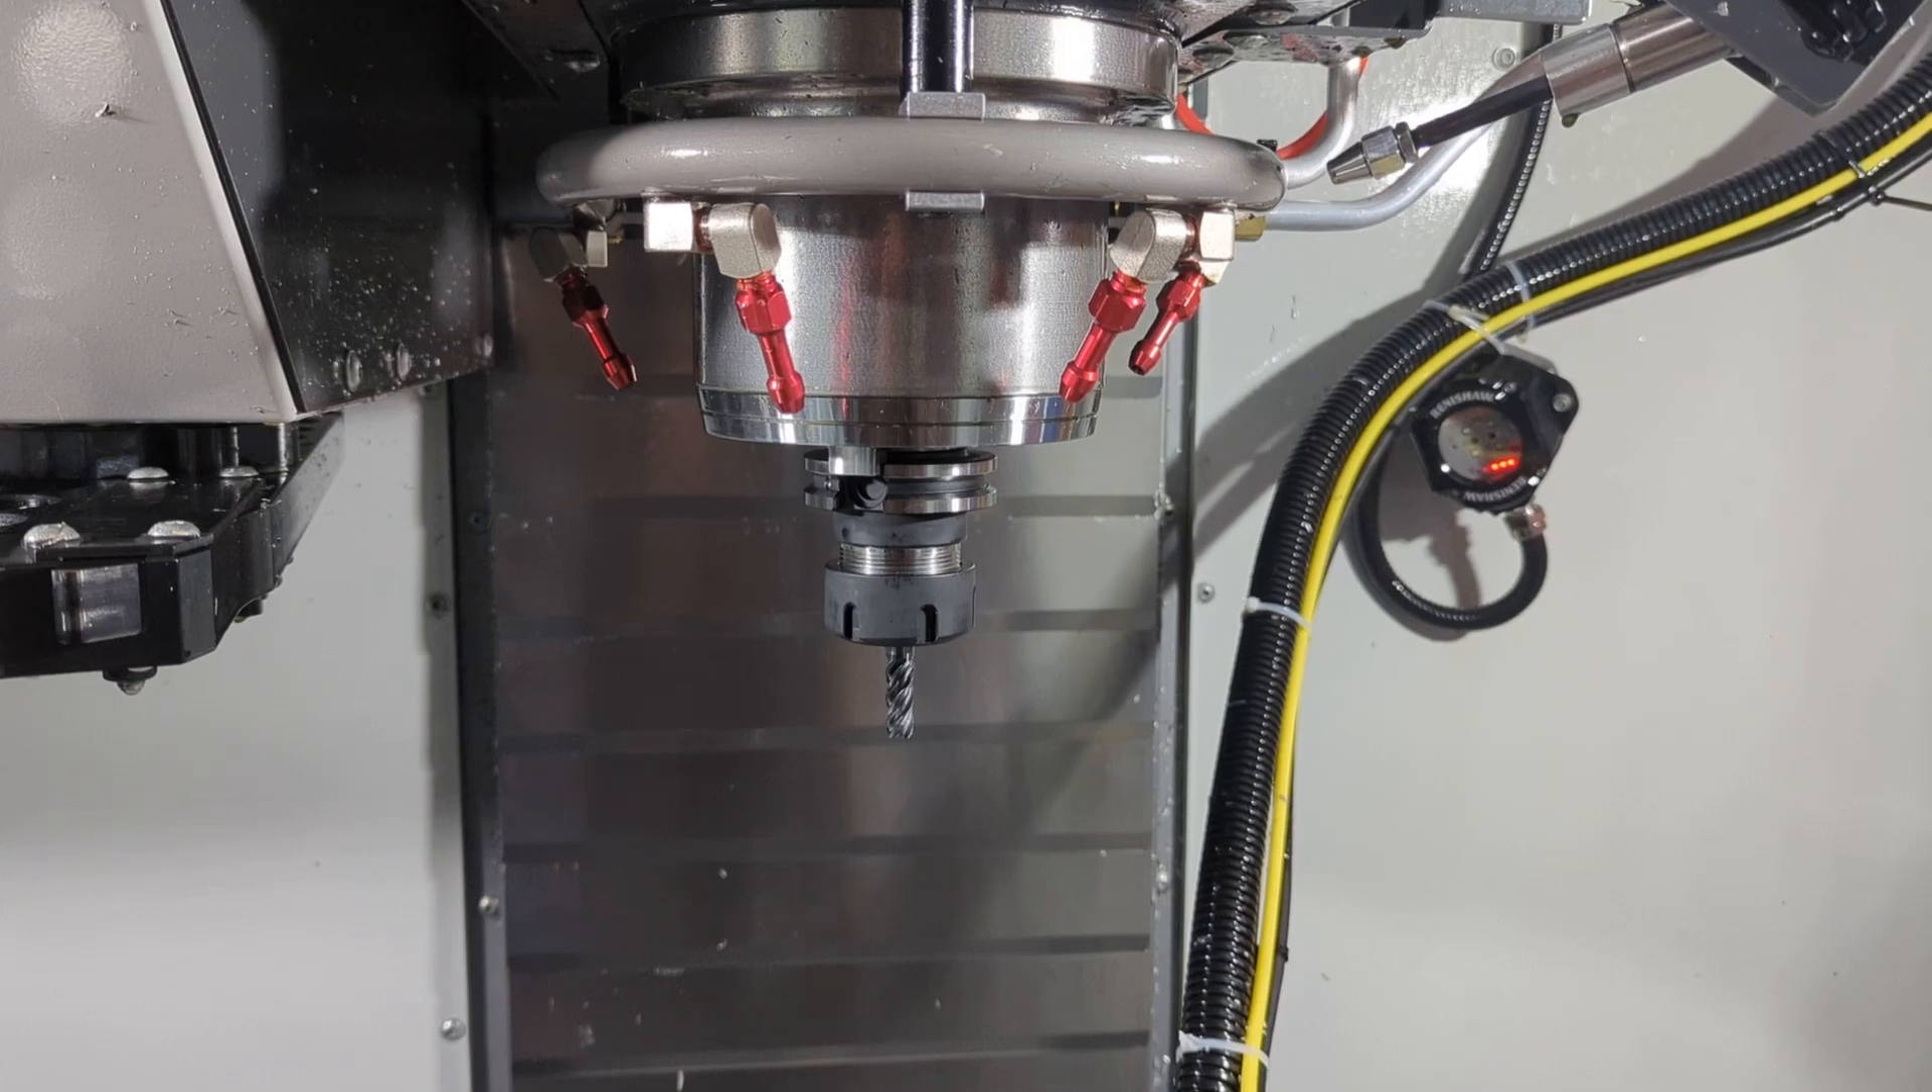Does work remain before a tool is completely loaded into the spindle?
No.